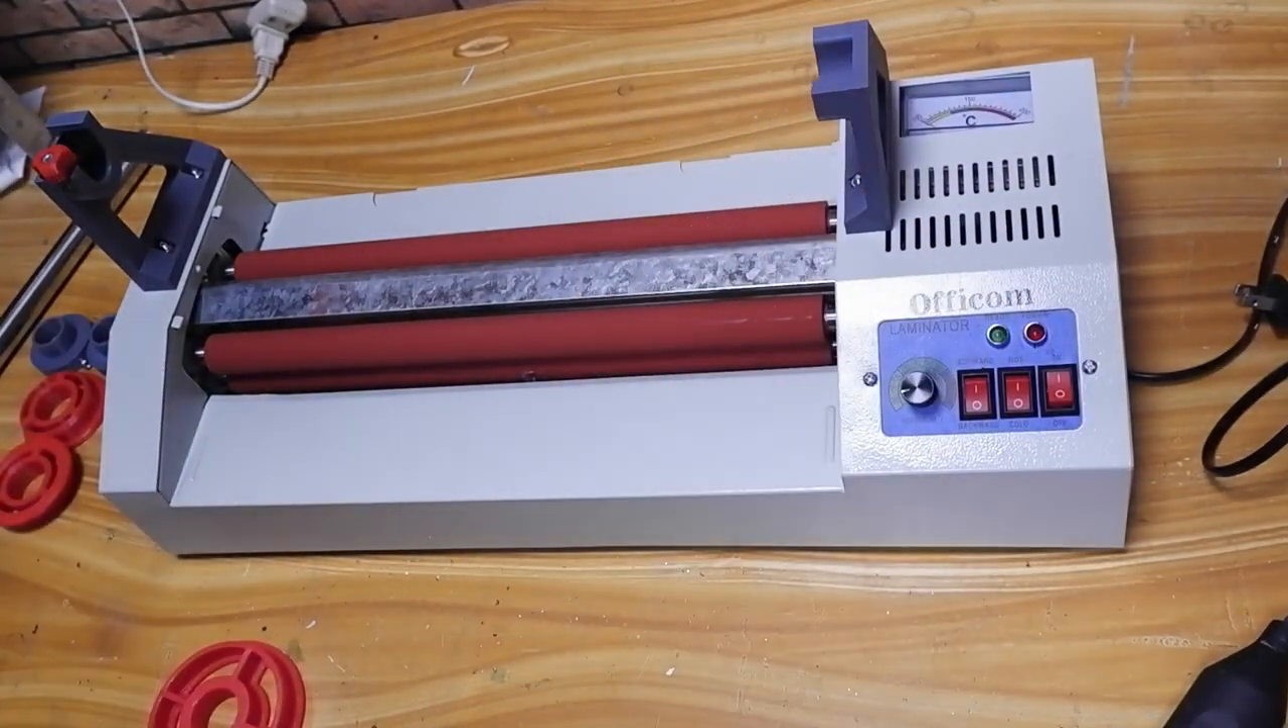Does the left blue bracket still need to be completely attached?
No.